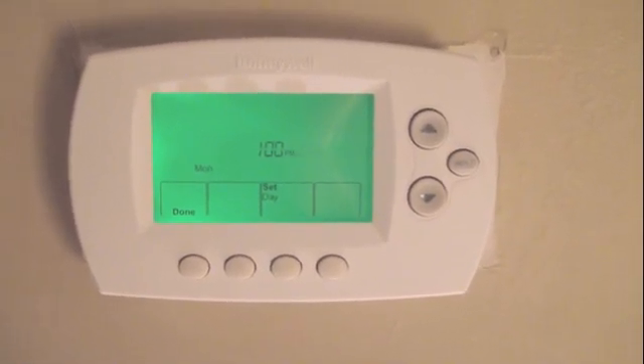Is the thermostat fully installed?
Yes.